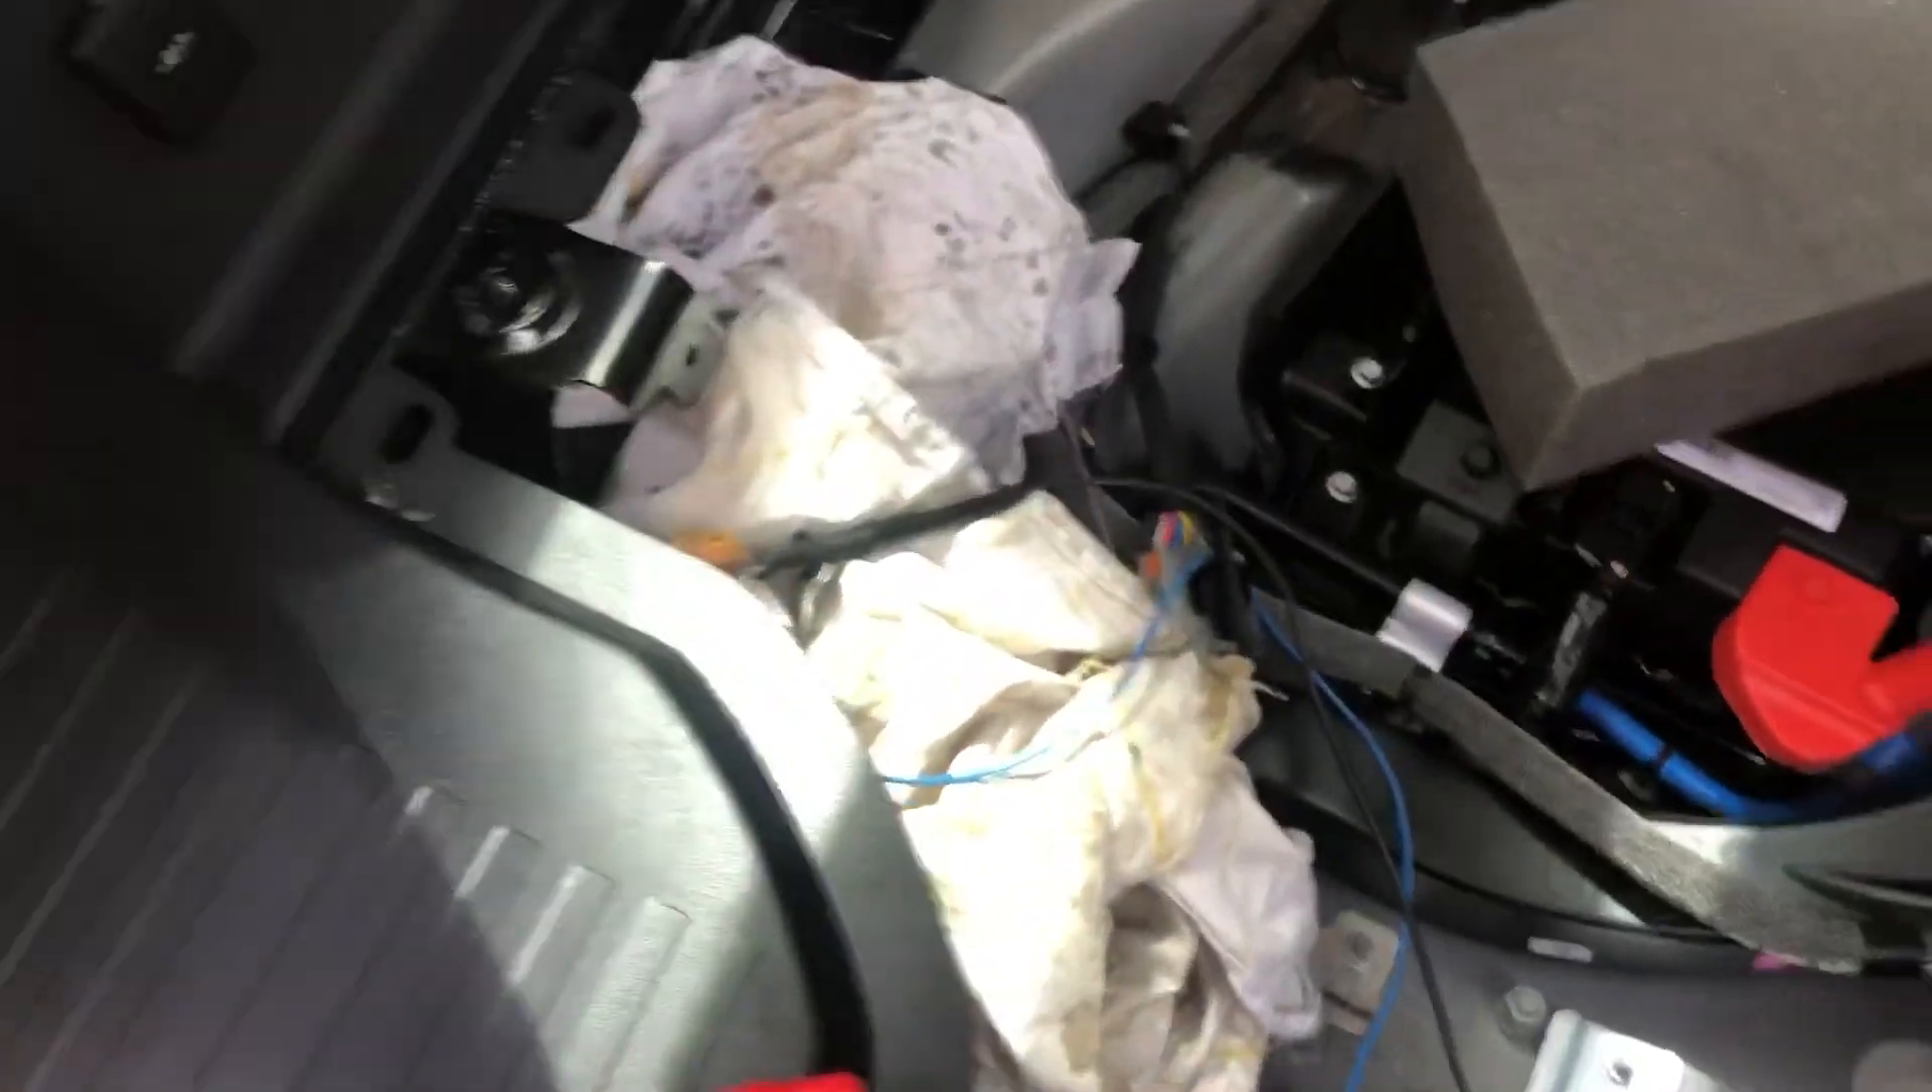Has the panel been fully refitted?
No.